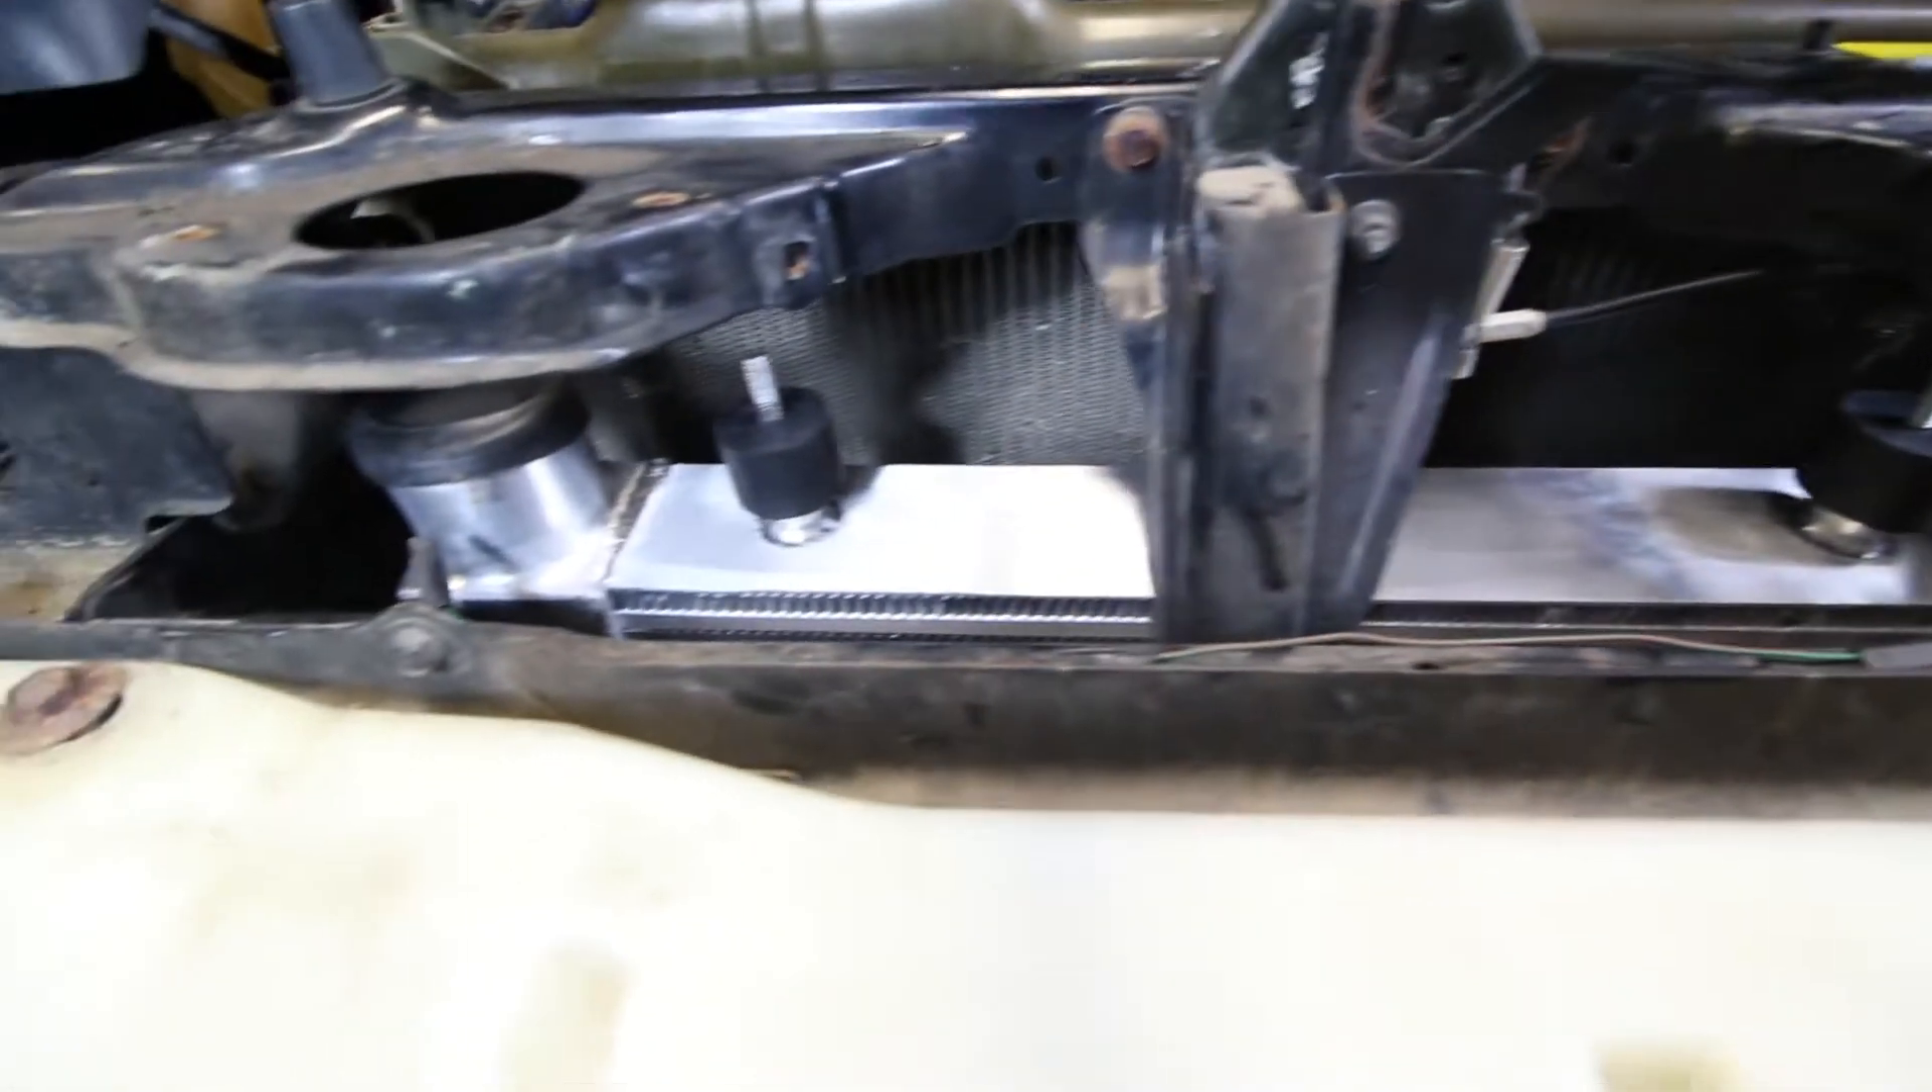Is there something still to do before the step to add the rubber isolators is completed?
No.